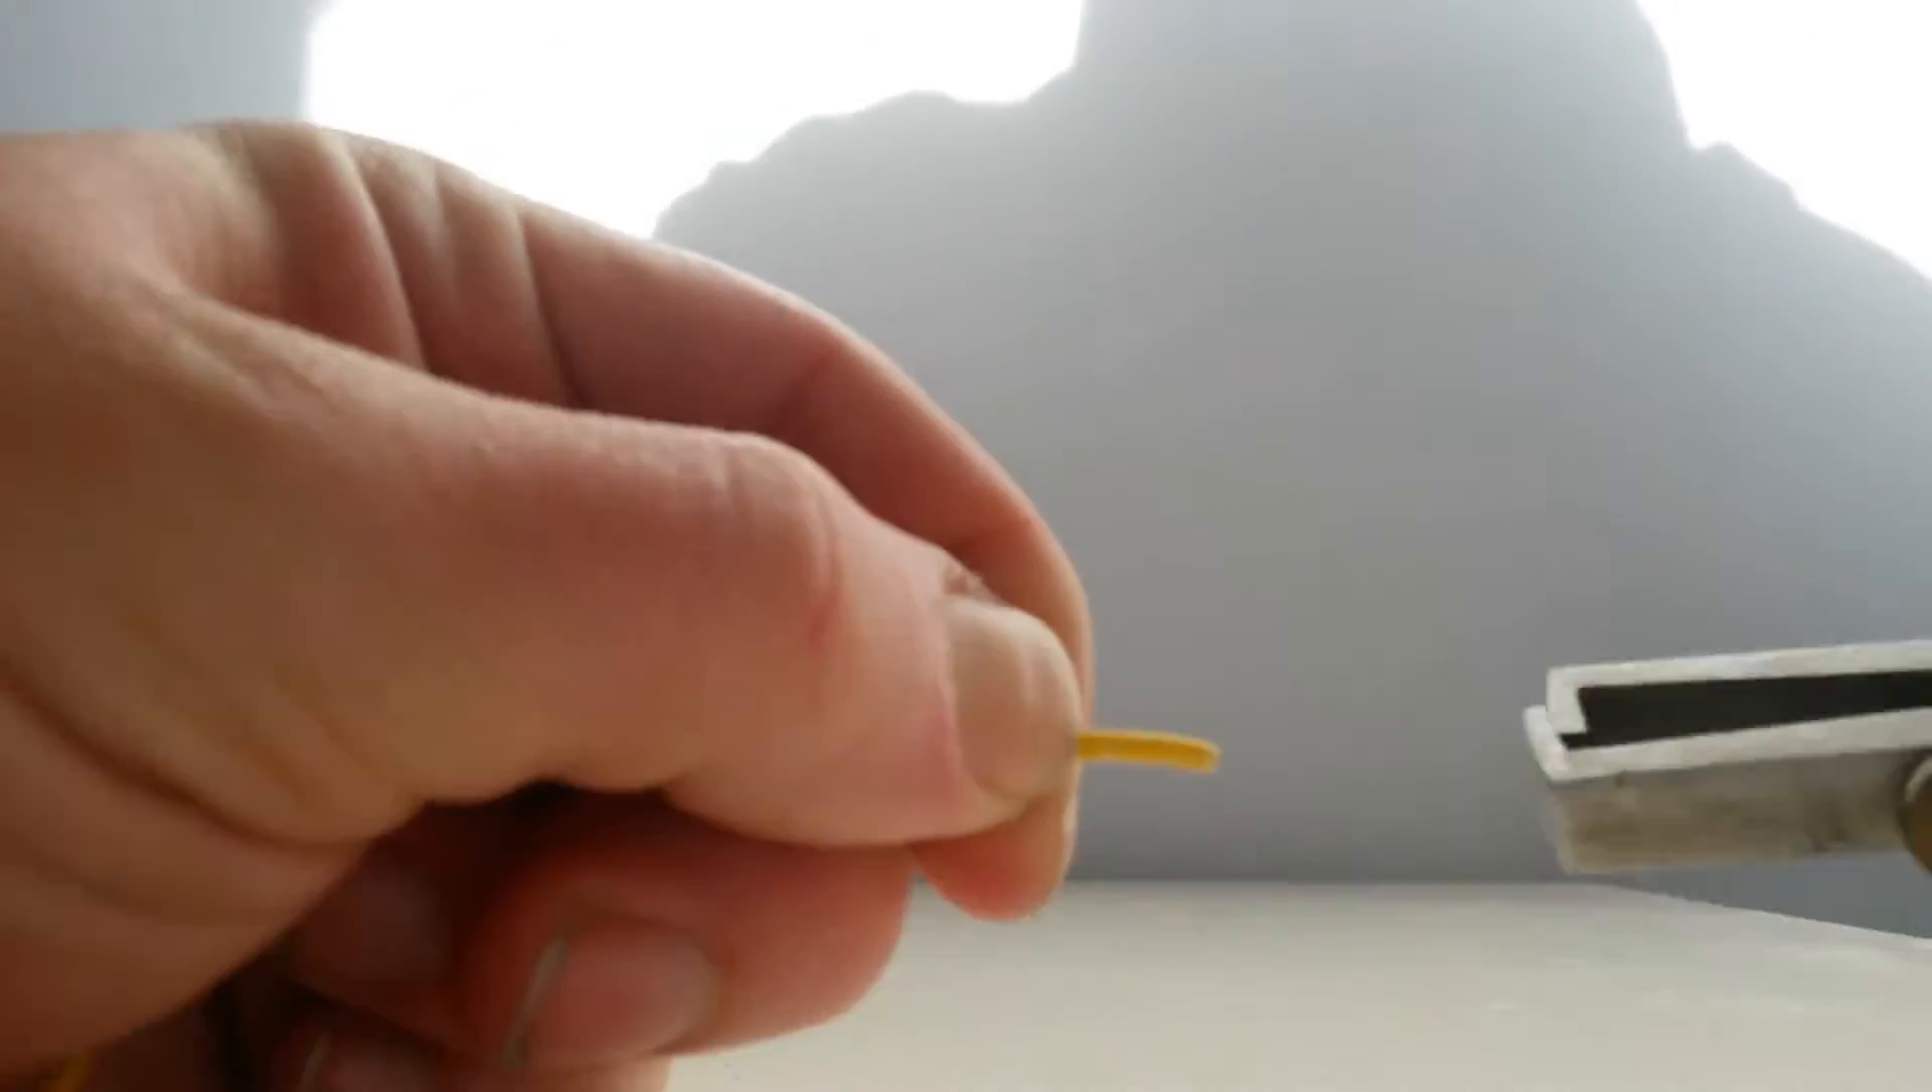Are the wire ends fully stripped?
No.